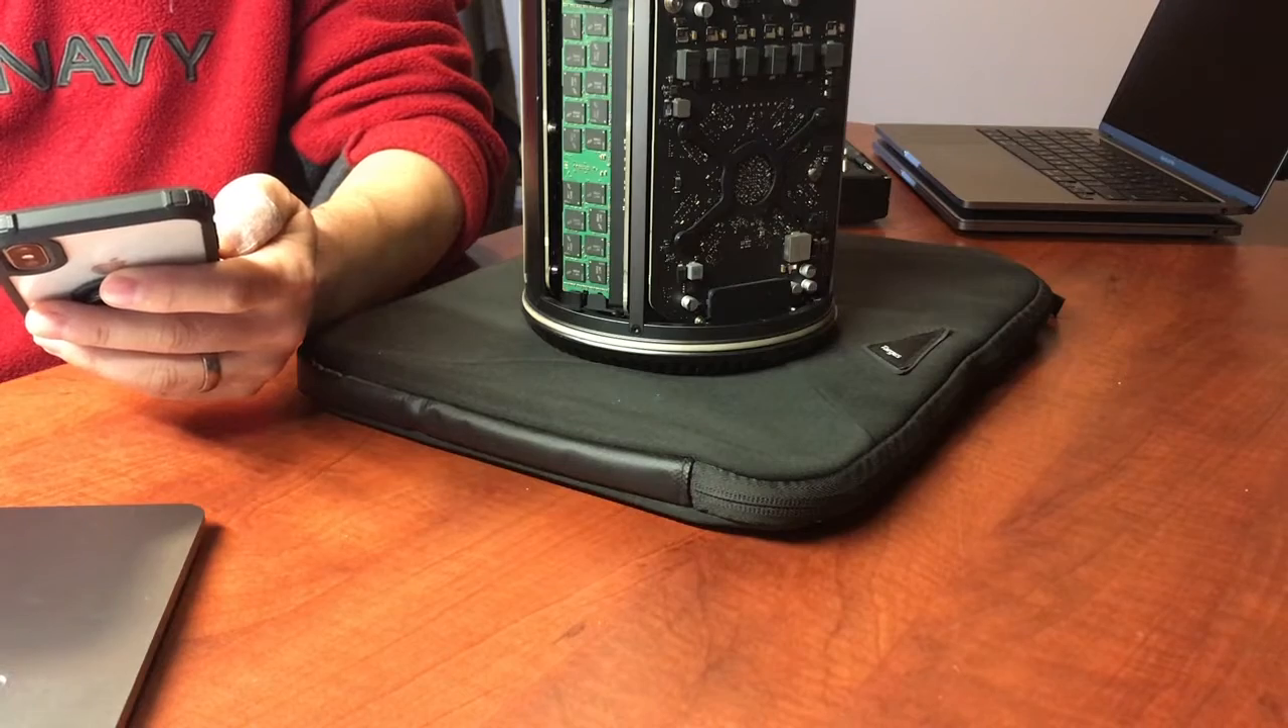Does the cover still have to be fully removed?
No.